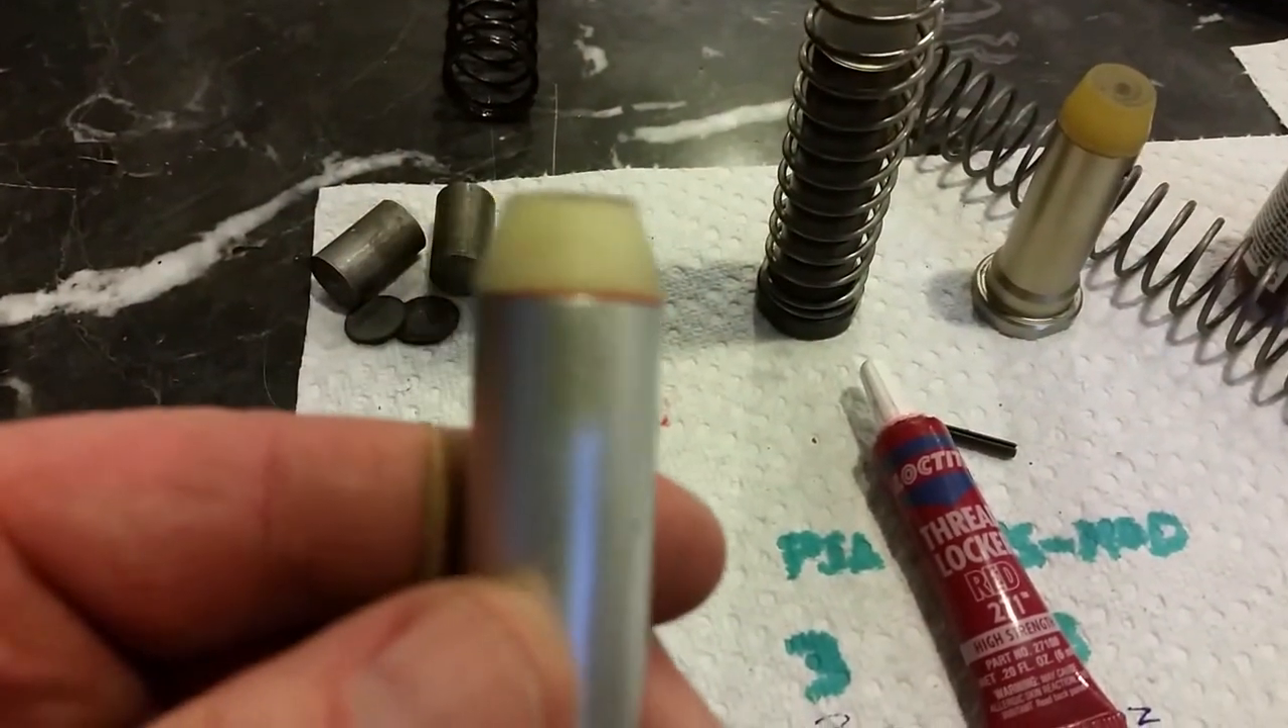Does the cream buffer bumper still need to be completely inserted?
No.